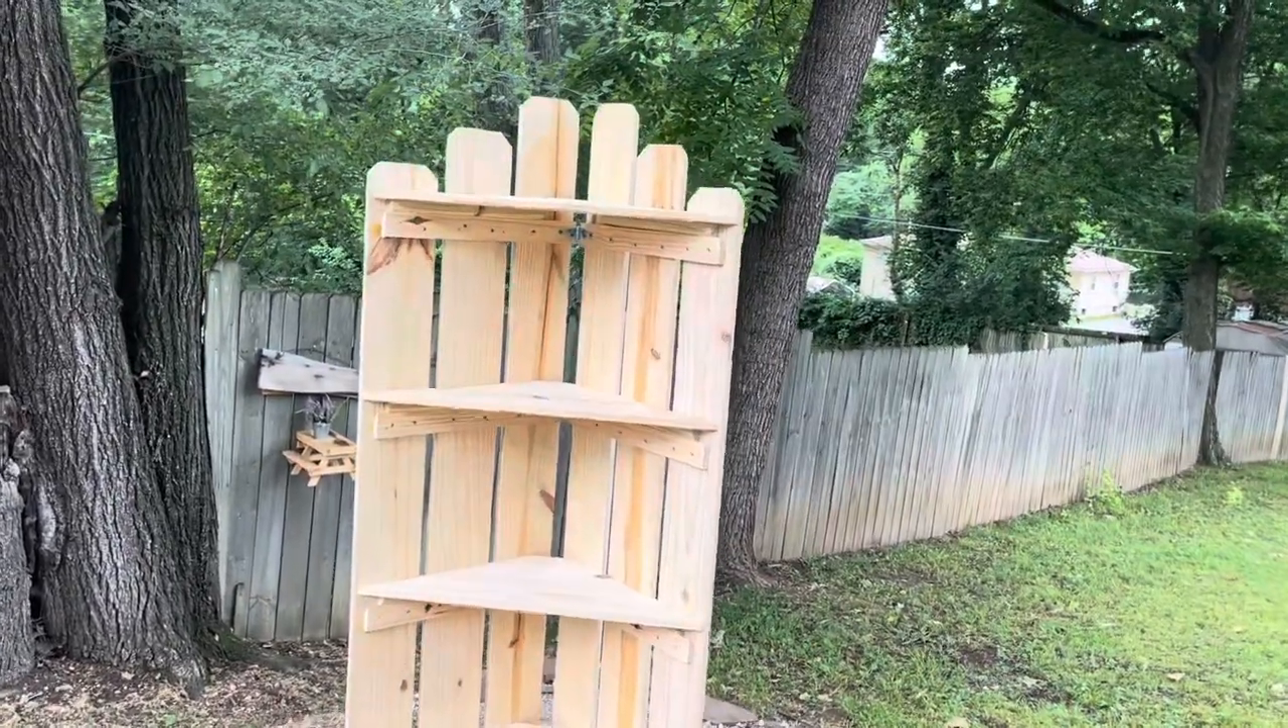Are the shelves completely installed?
Yes.